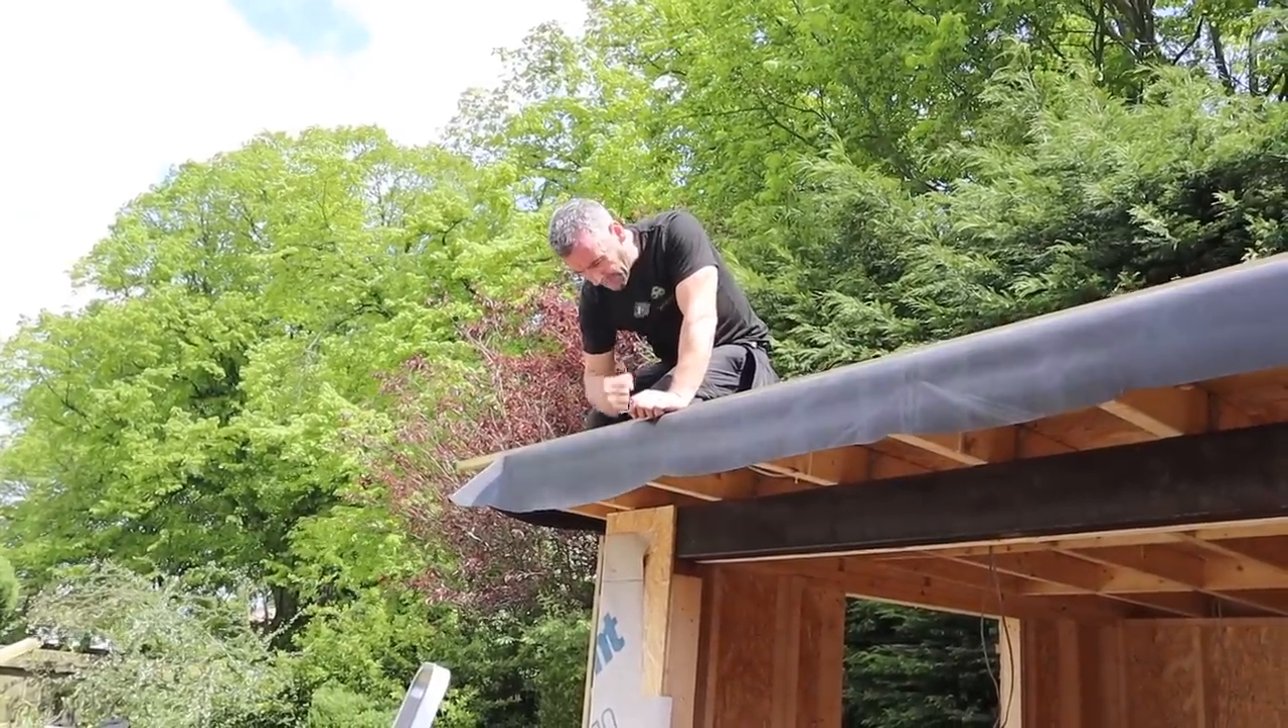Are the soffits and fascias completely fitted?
No.